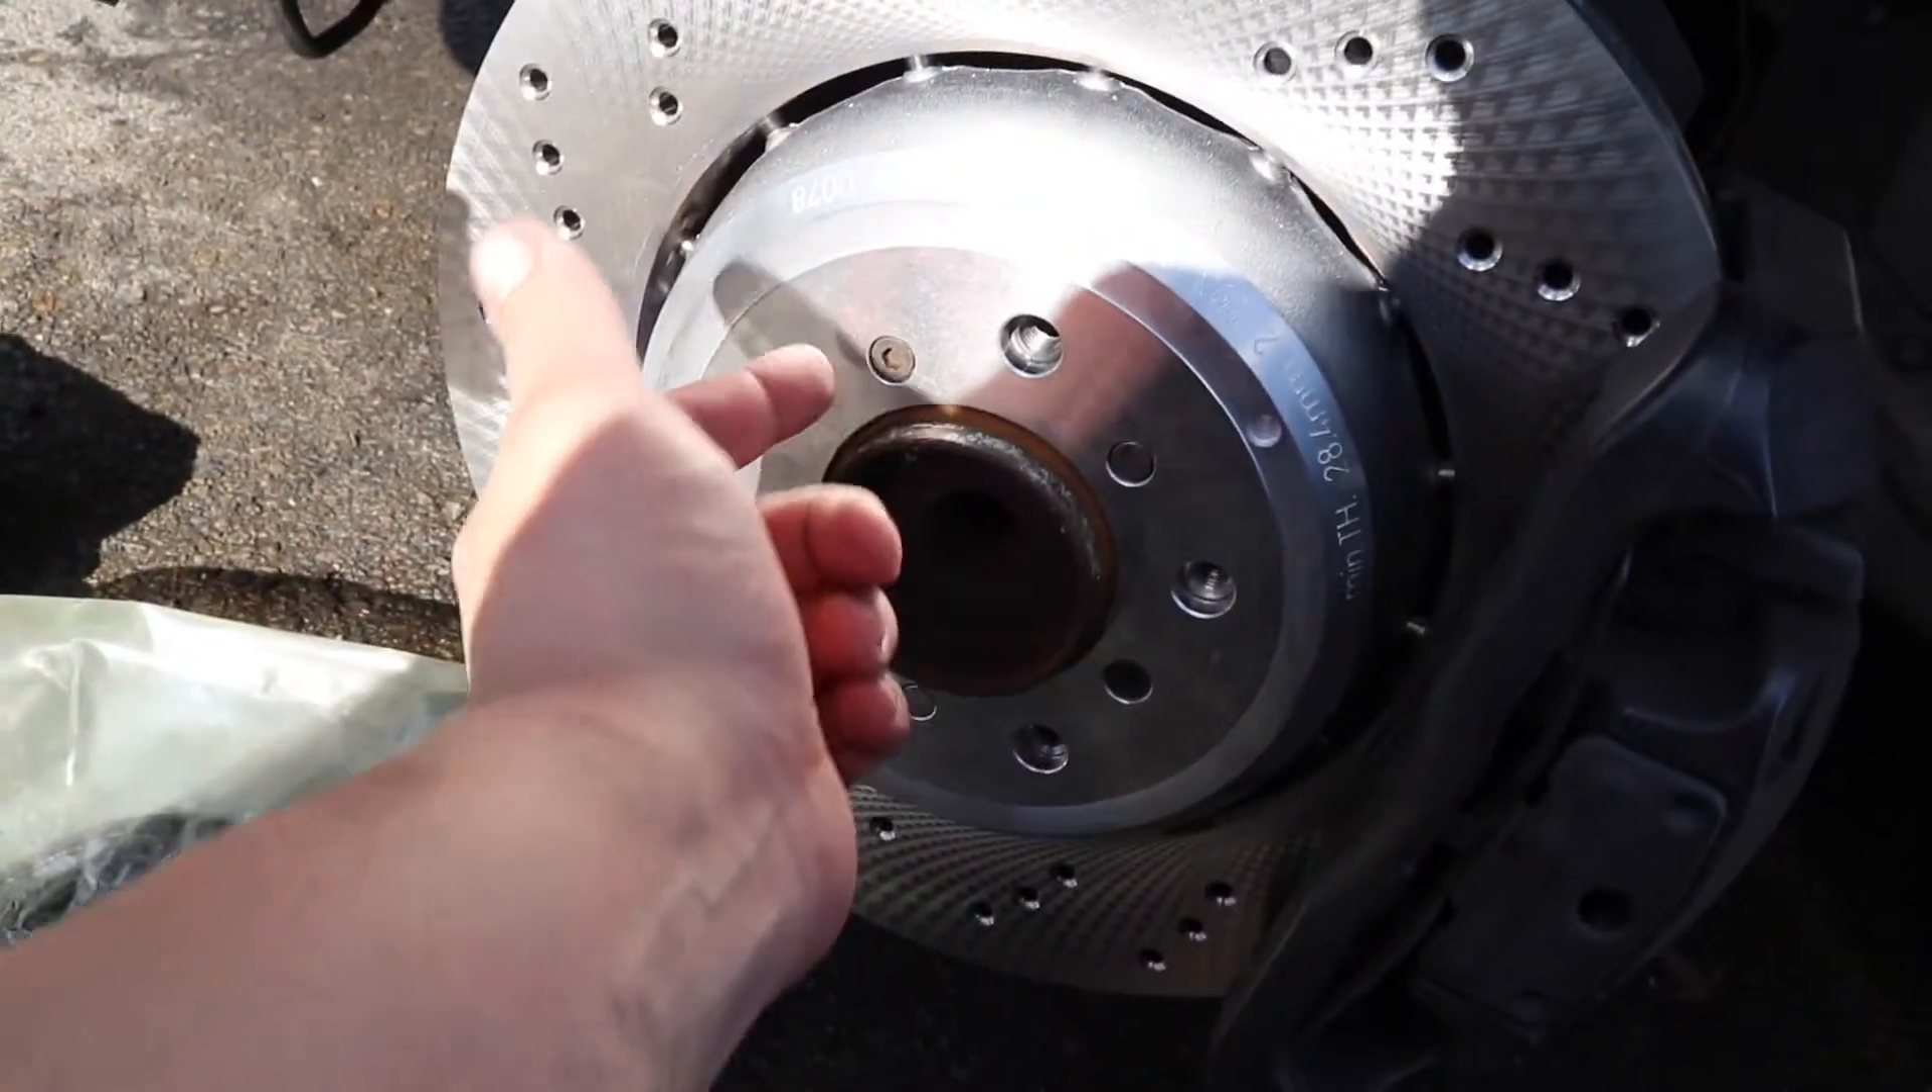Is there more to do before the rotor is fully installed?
No.